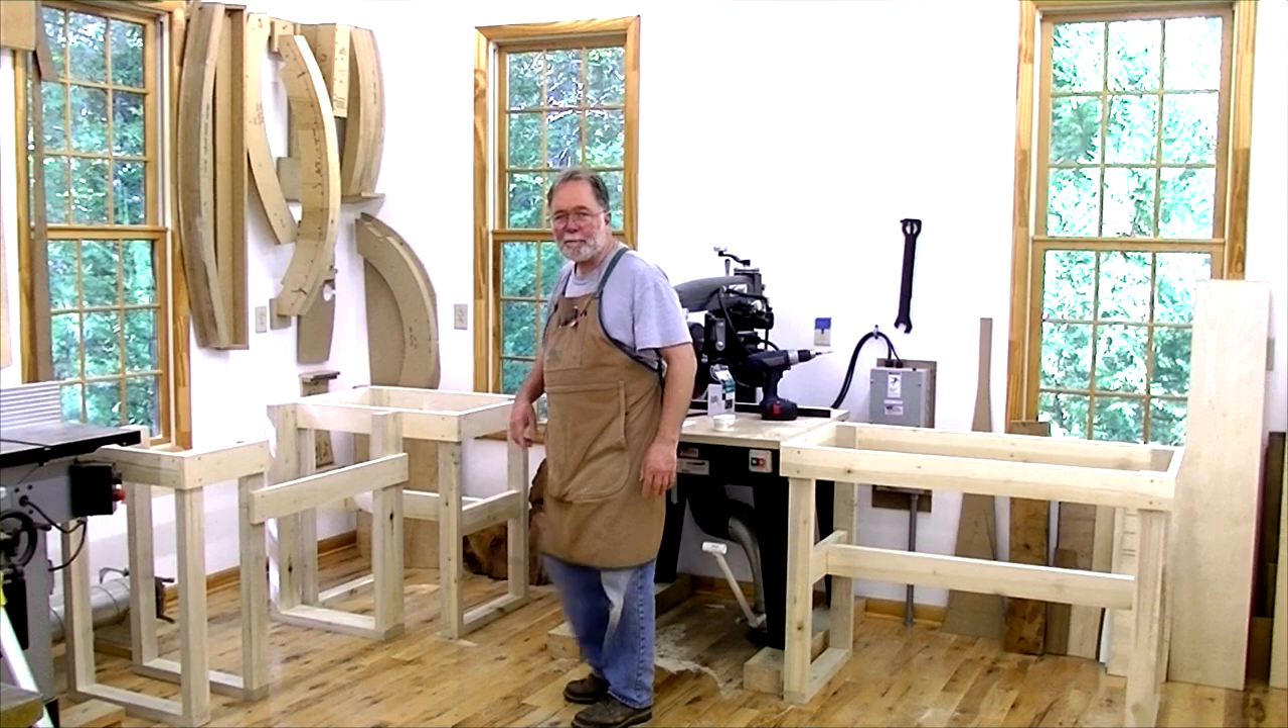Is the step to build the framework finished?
Yes.